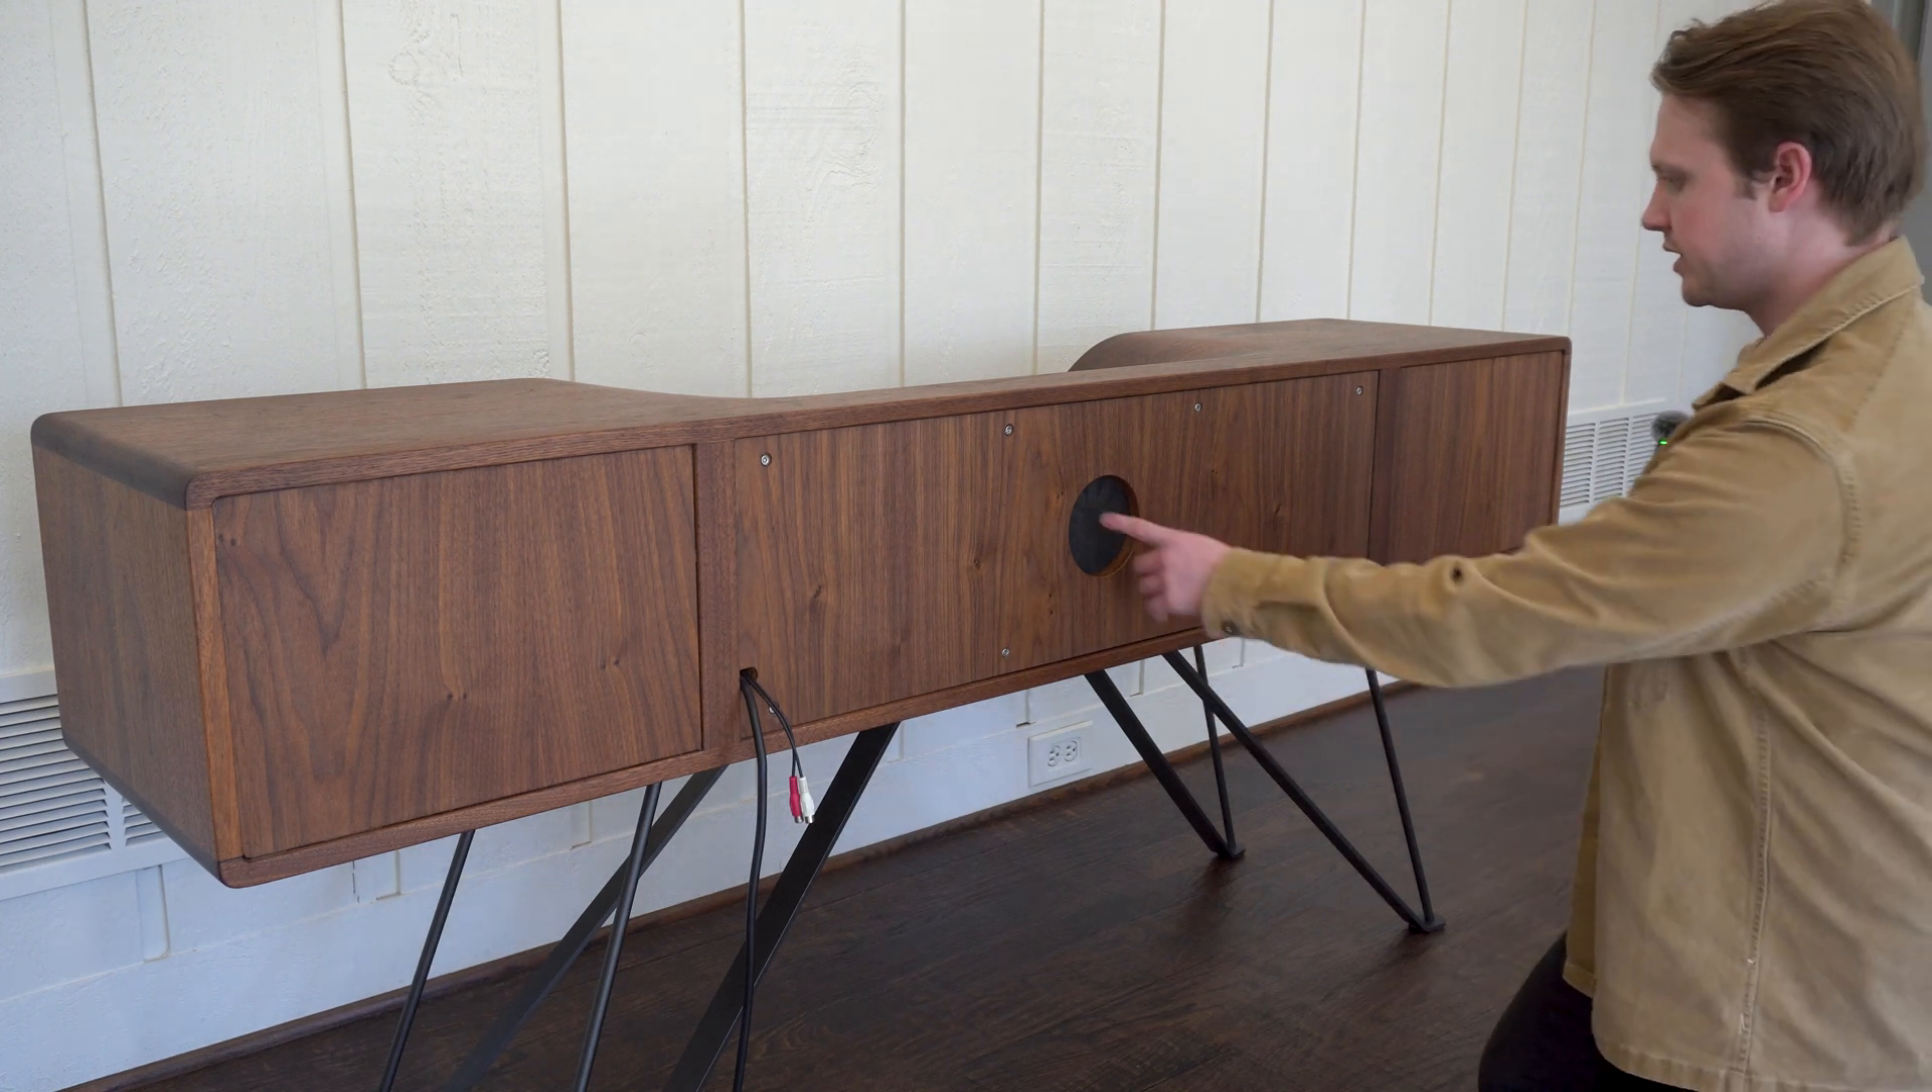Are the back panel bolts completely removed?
No.